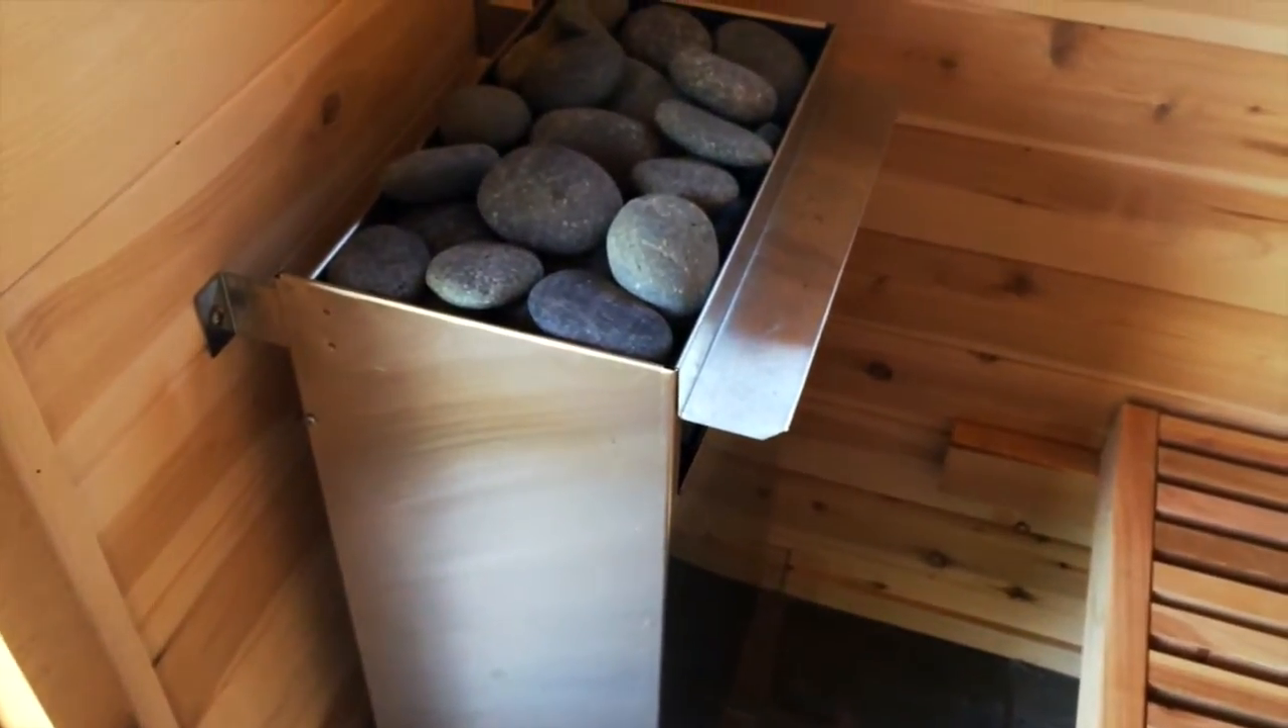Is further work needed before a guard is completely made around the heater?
Yes.